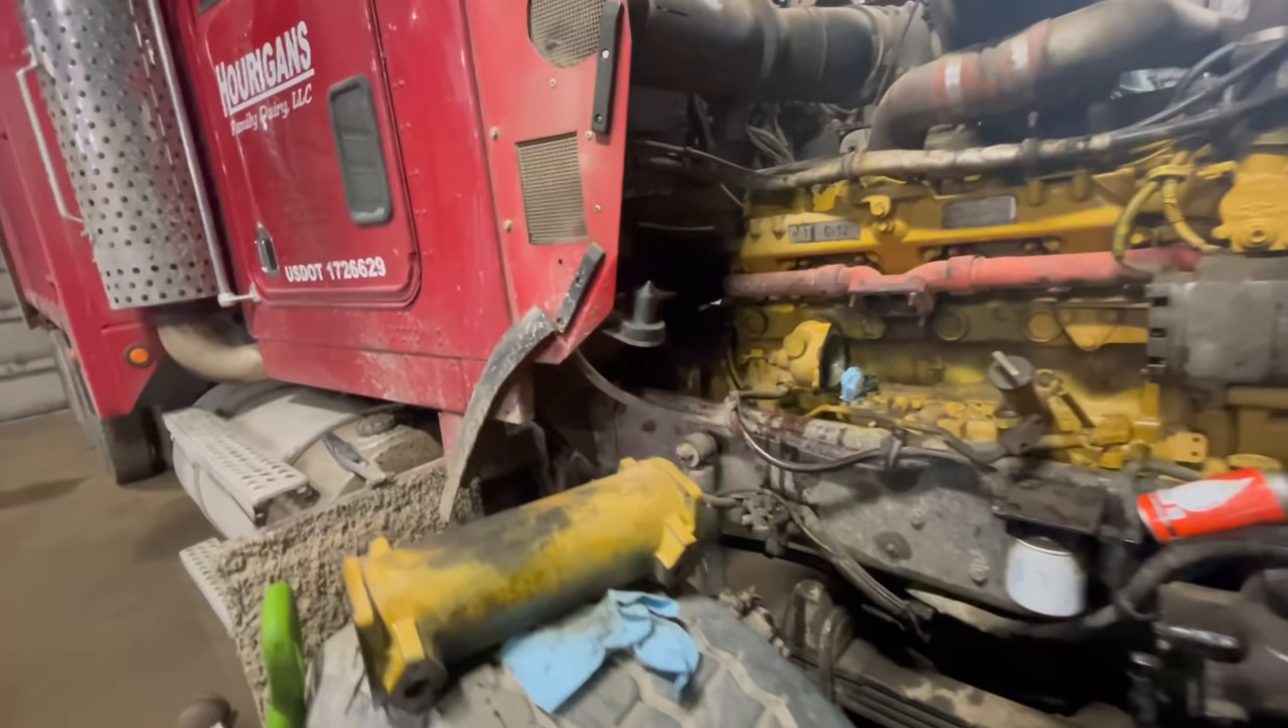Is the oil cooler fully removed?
Yes.